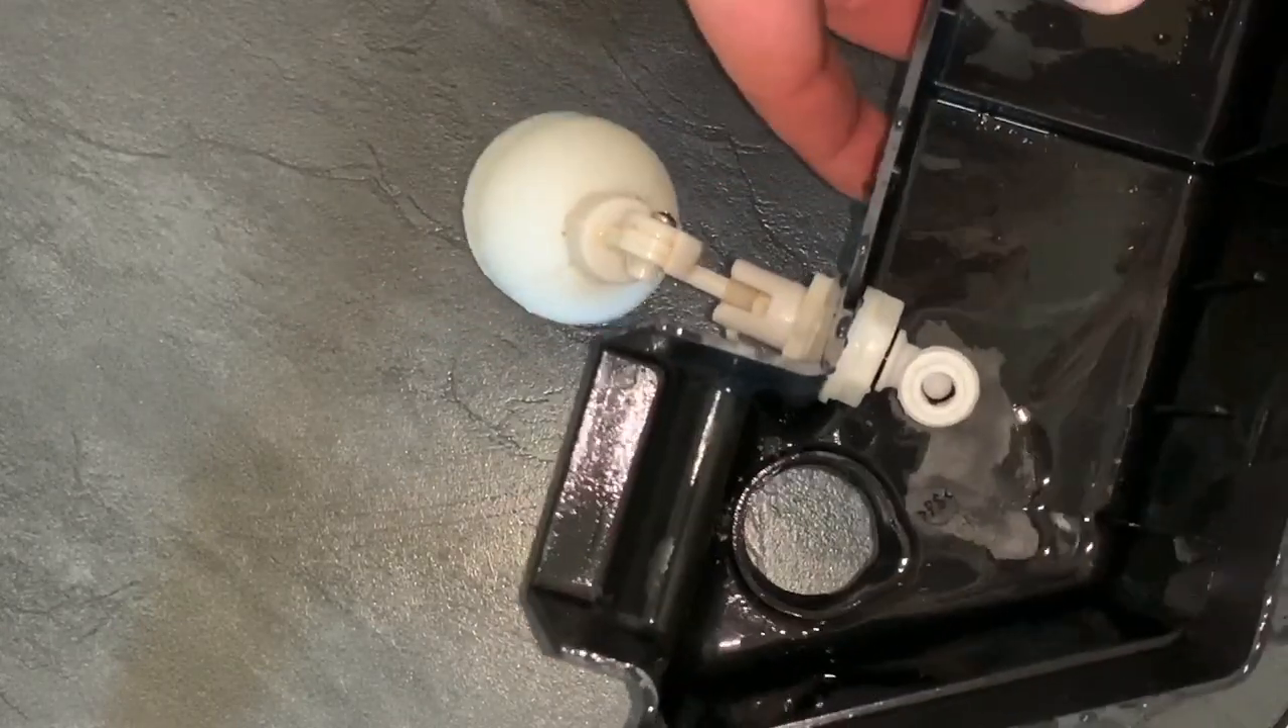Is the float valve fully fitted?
Yes.